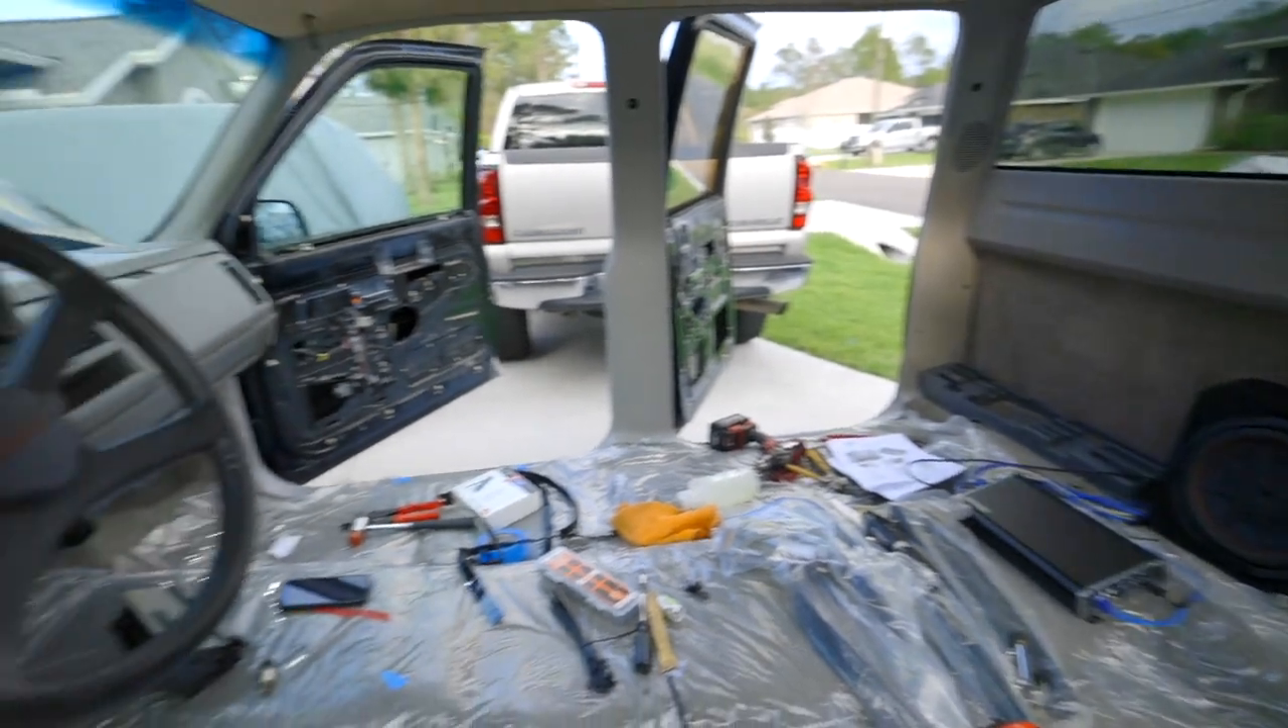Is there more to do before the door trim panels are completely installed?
Yes.